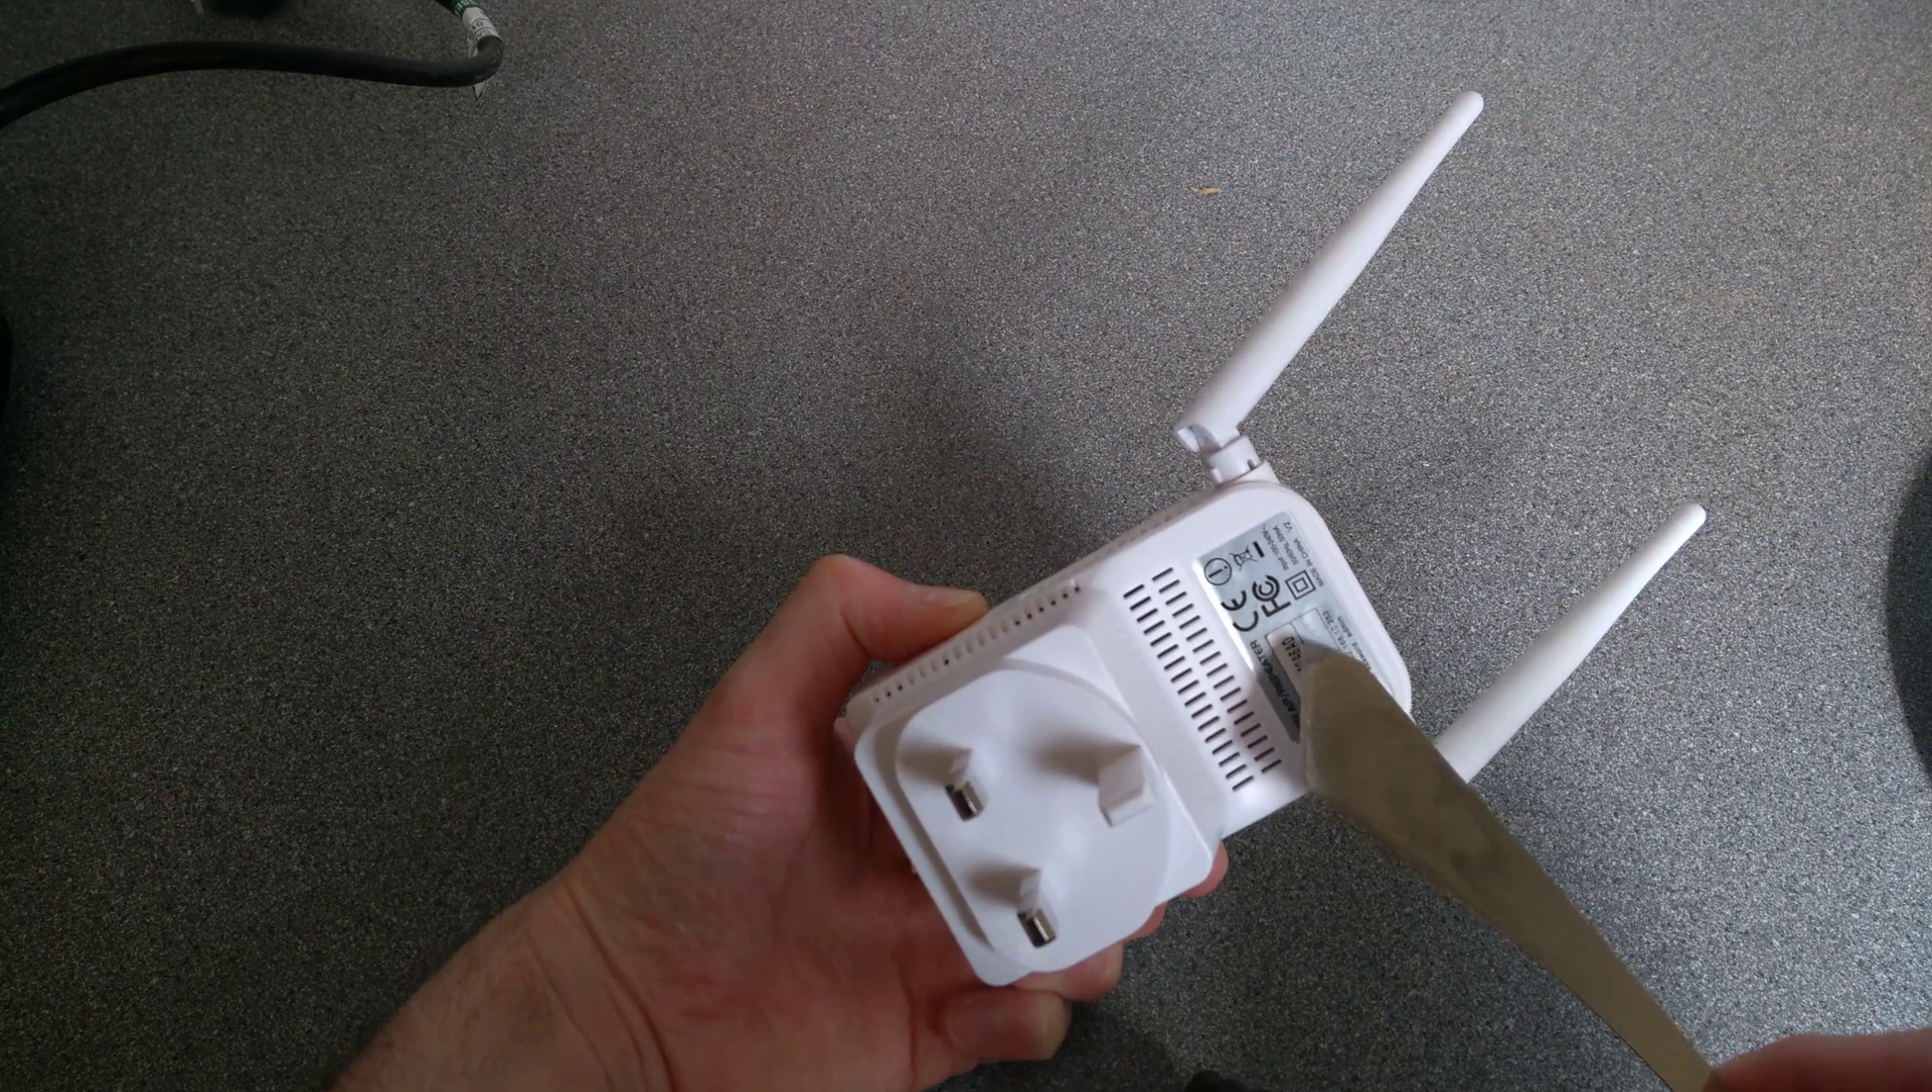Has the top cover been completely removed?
No.